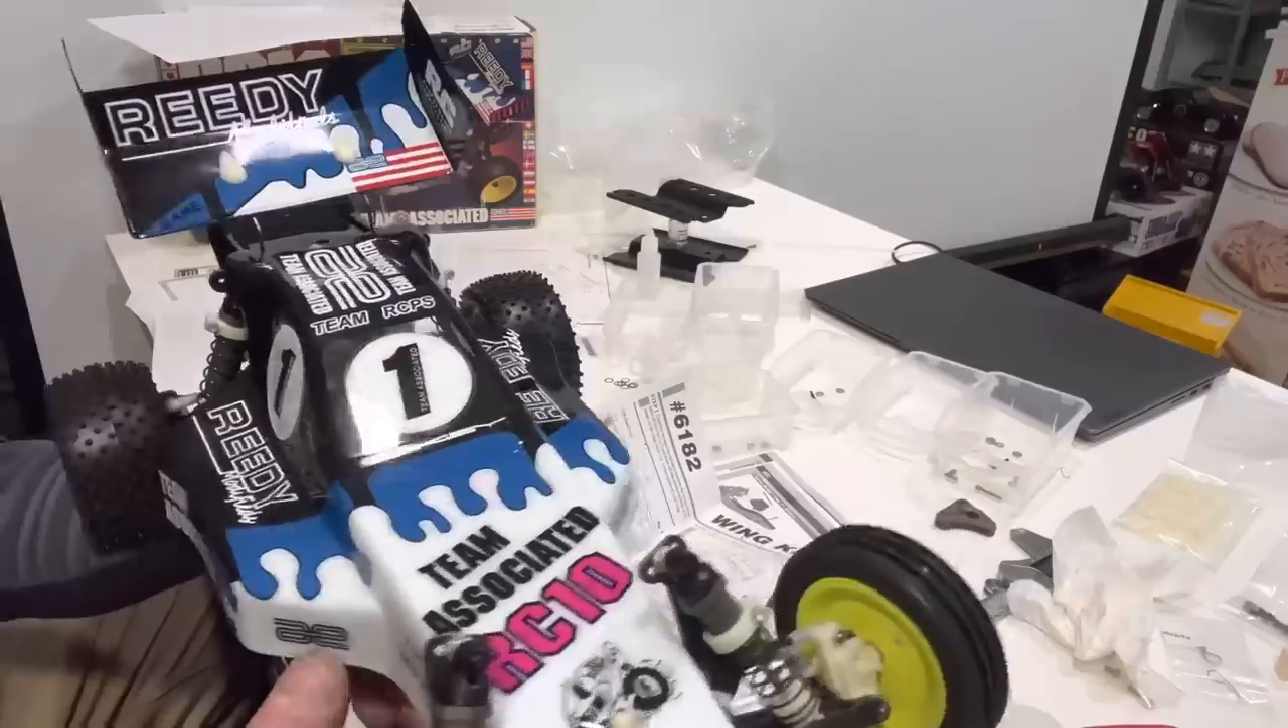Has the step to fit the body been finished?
Yes.